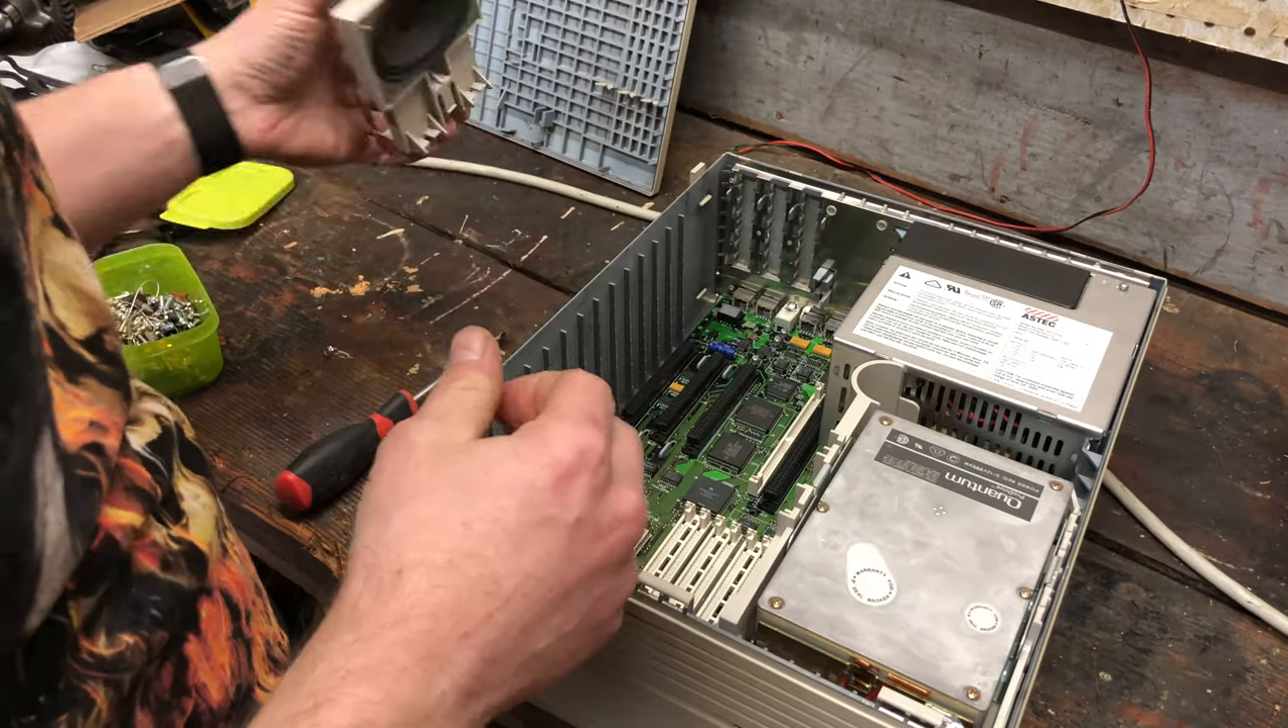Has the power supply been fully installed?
Yes.